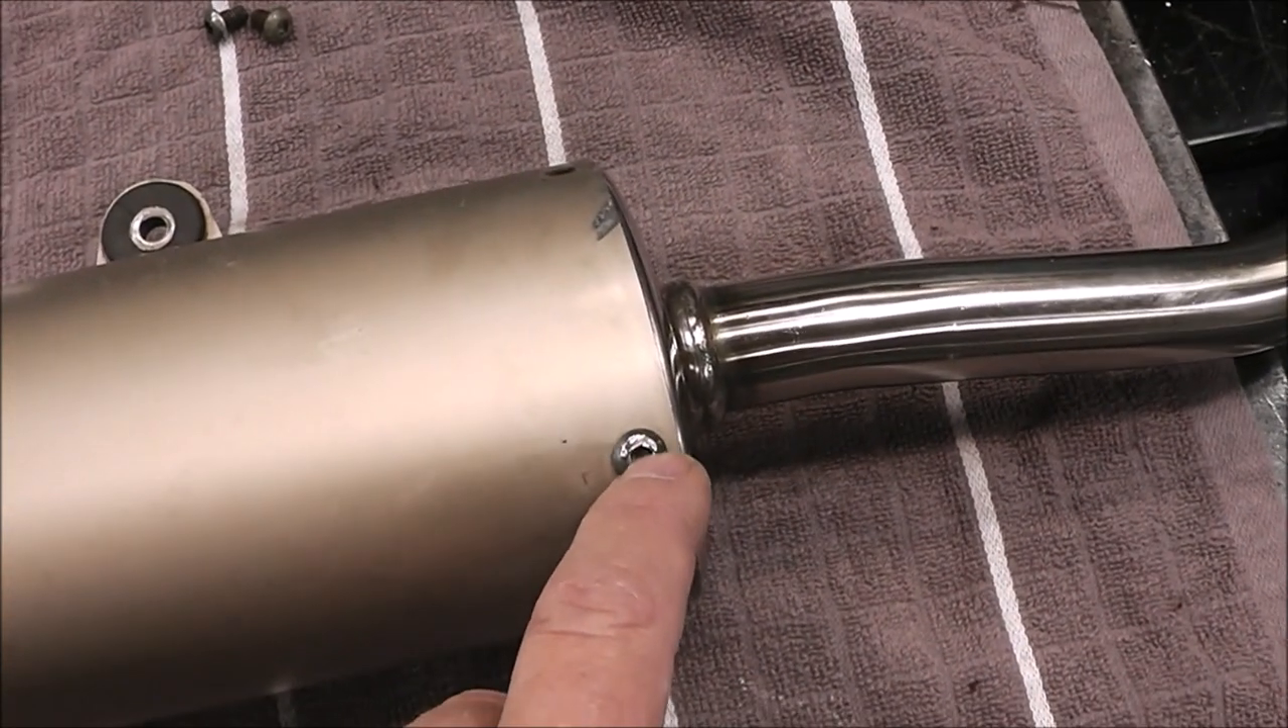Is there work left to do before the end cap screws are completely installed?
Yes.